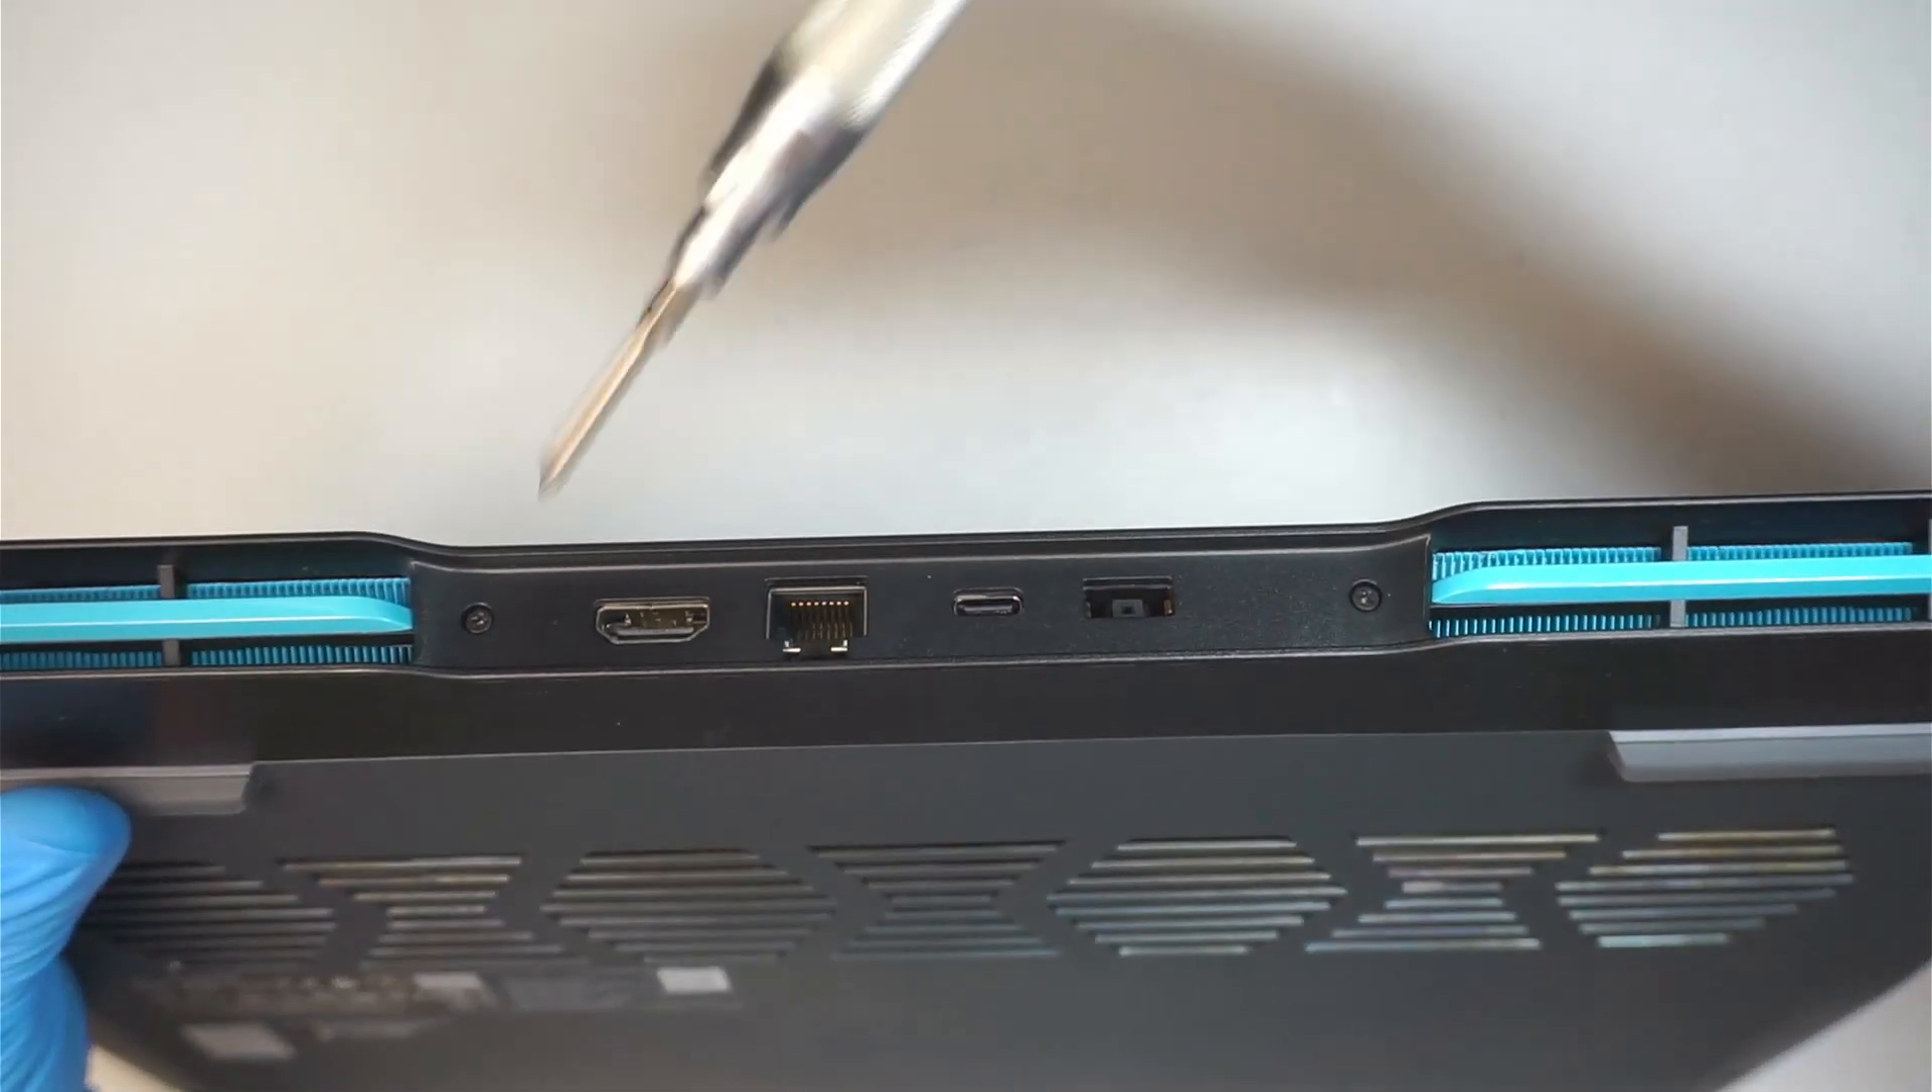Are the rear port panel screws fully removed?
No.